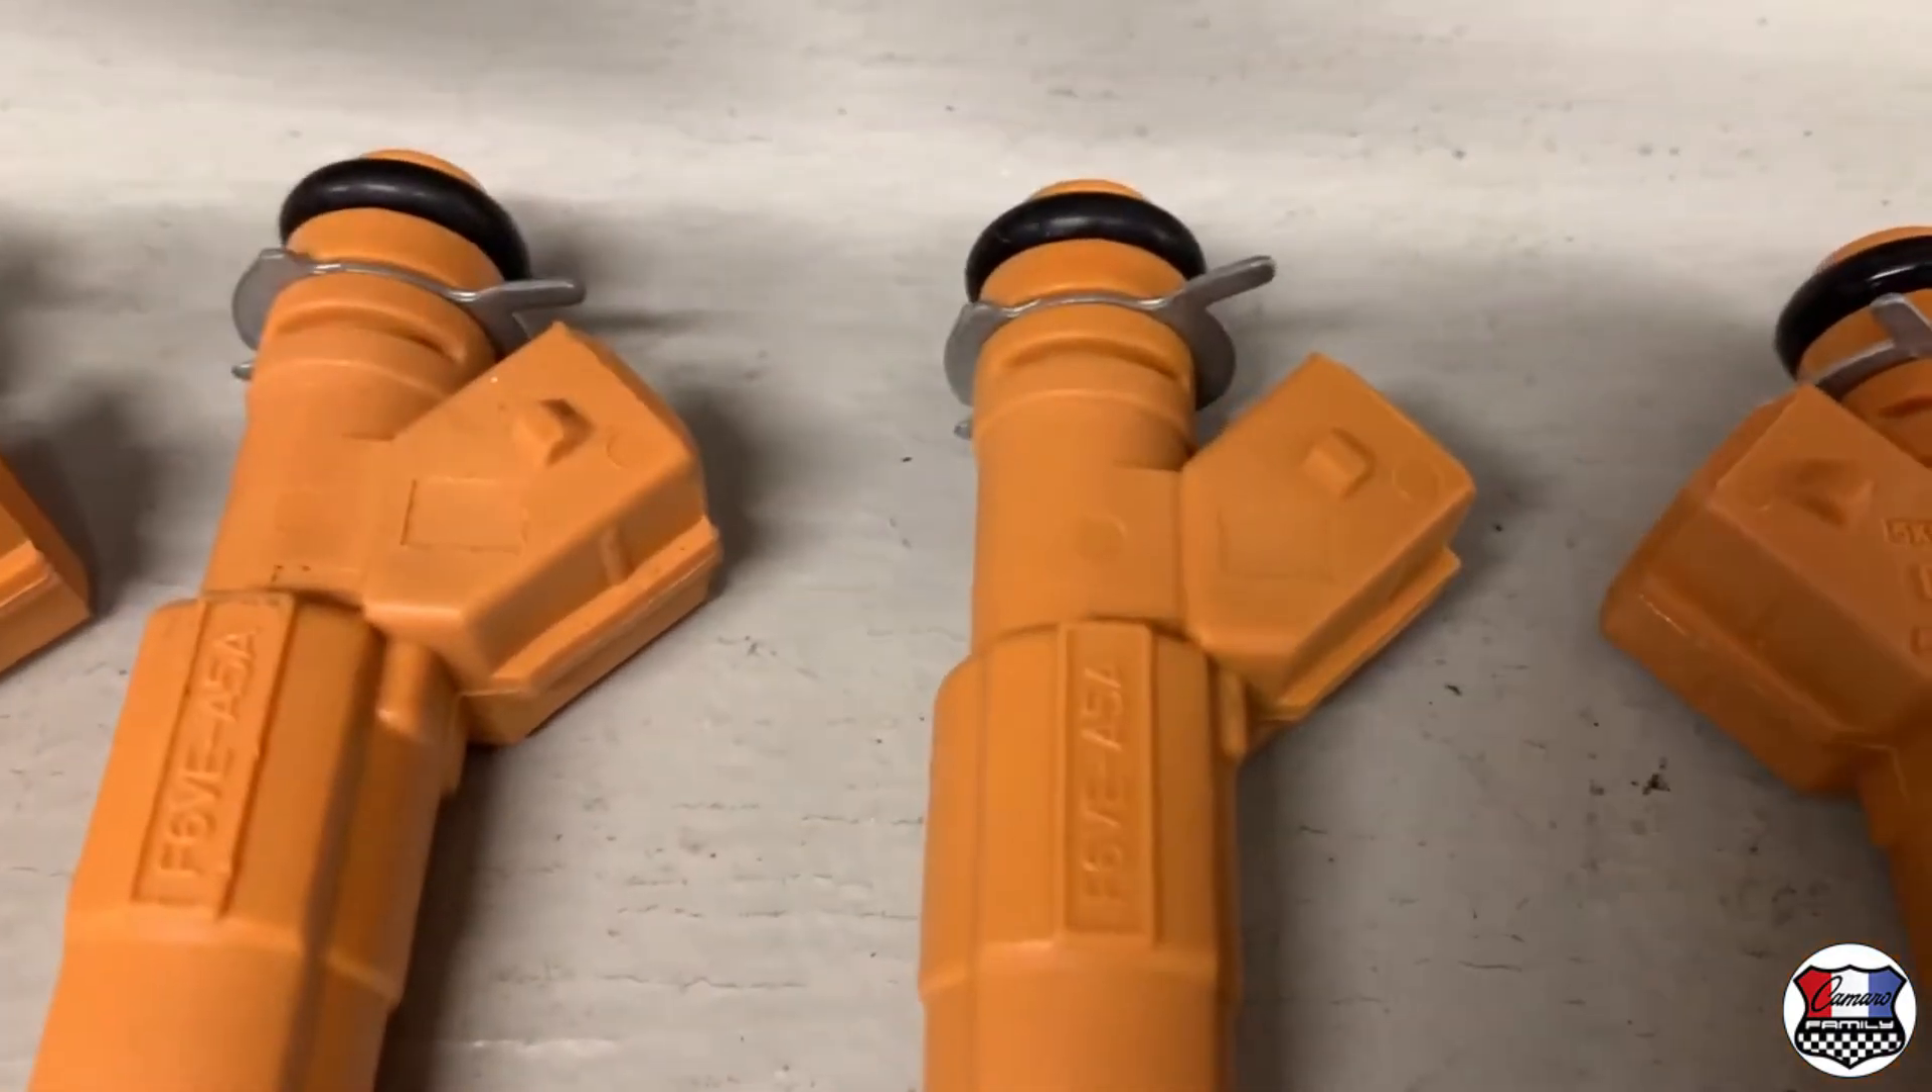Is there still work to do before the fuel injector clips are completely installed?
No.